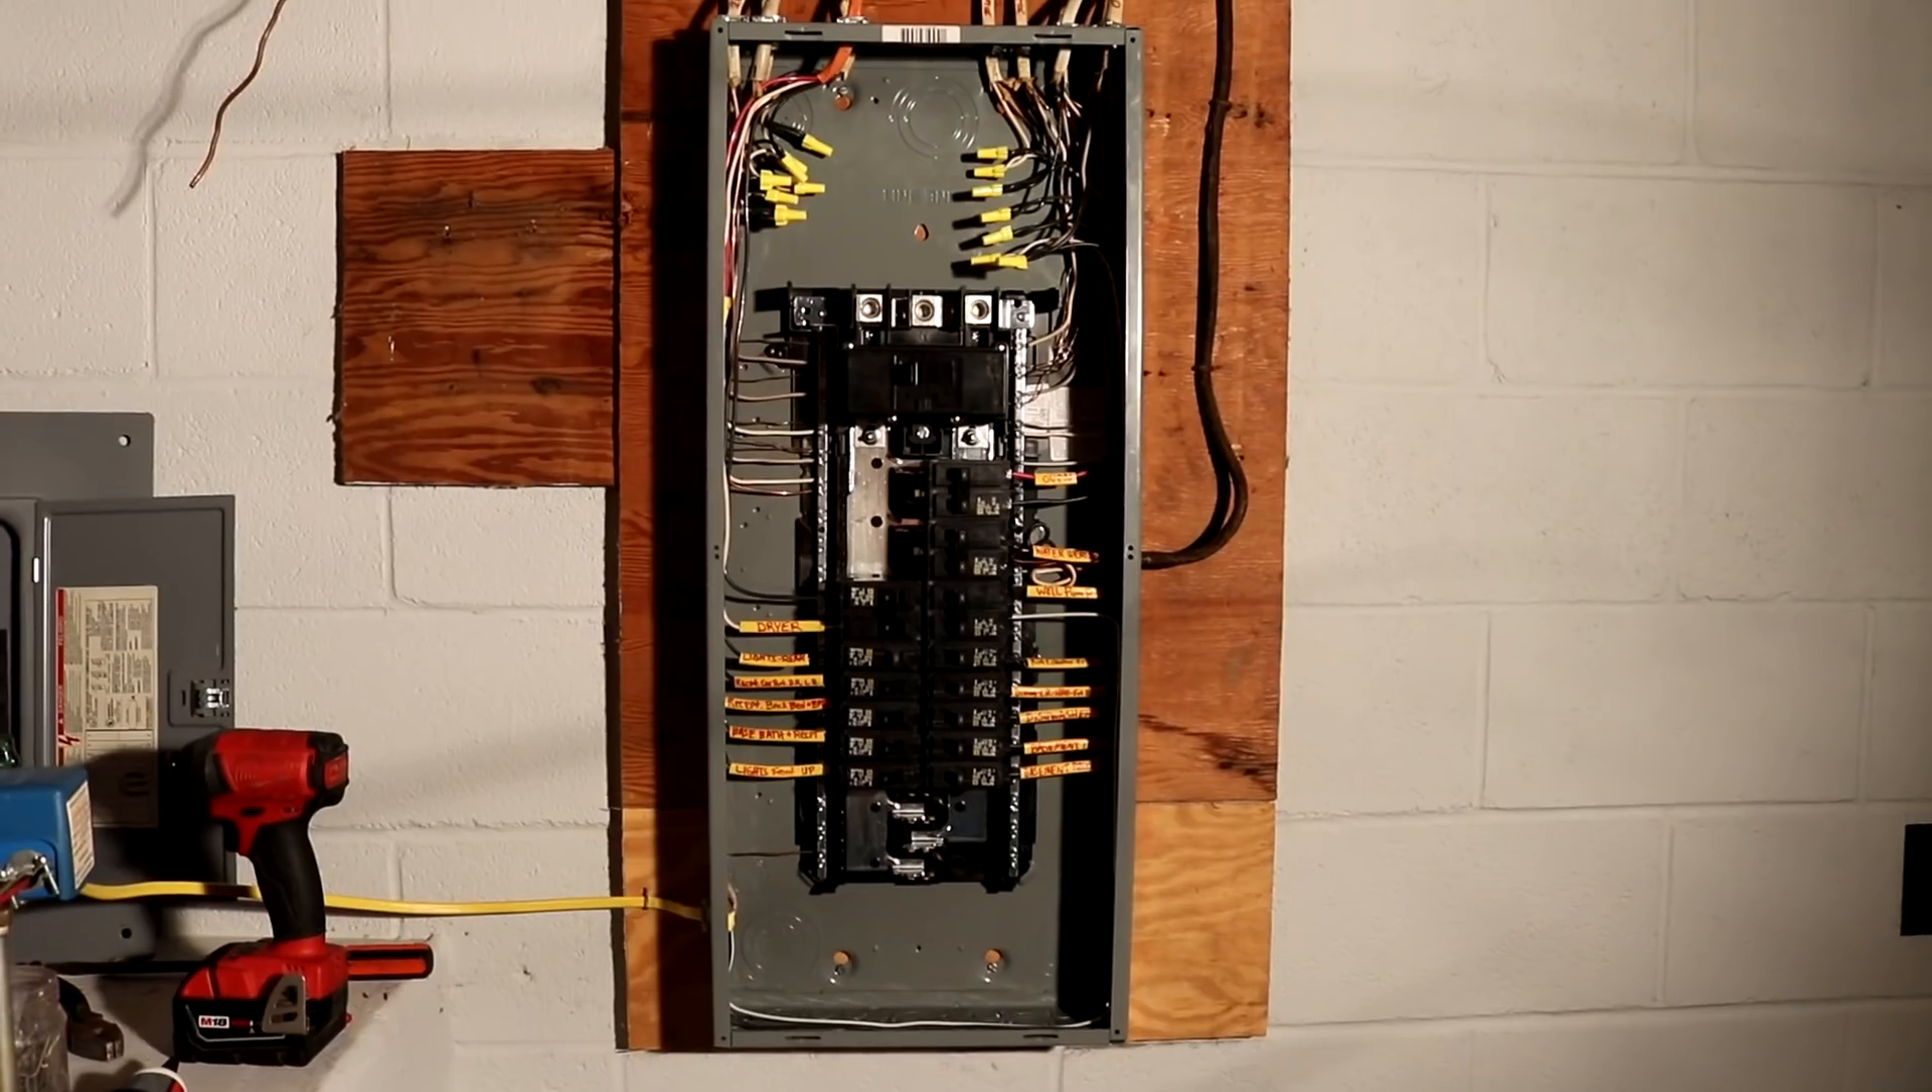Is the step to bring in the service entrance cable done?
No.